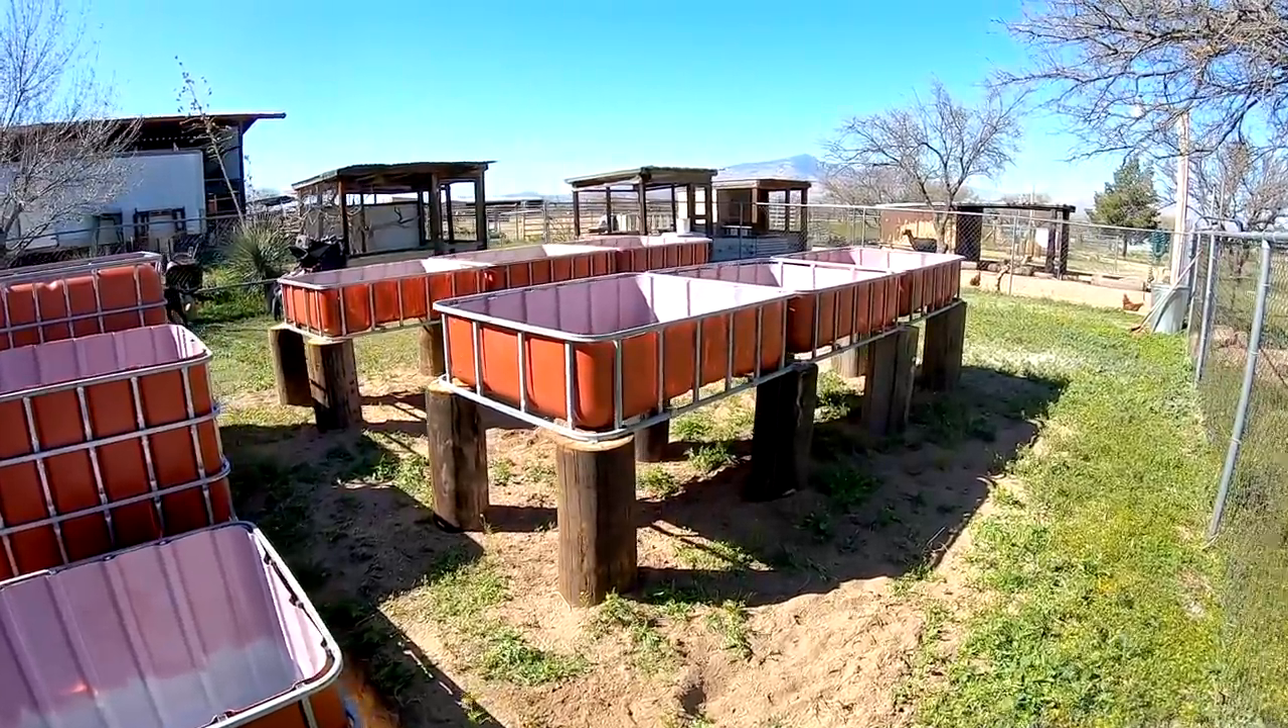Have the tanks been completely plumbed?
No.